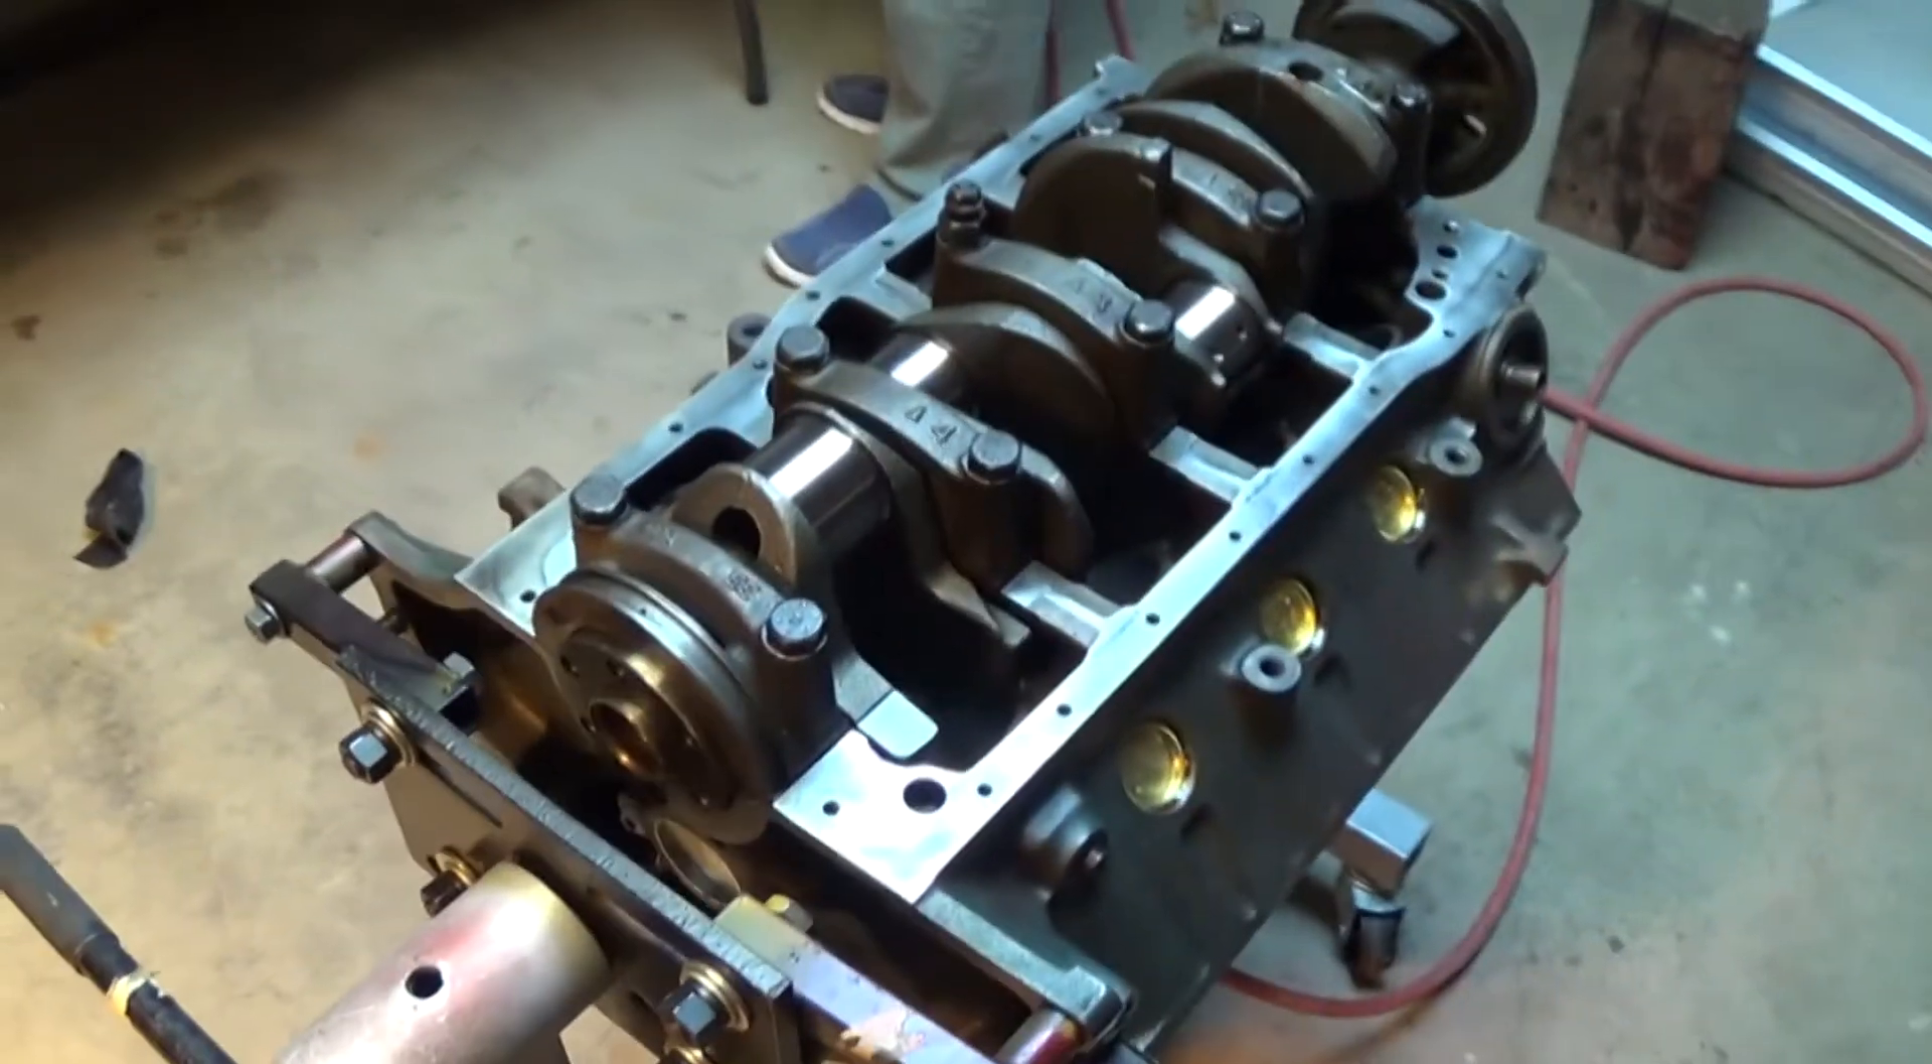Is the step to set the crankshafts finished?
Yes.